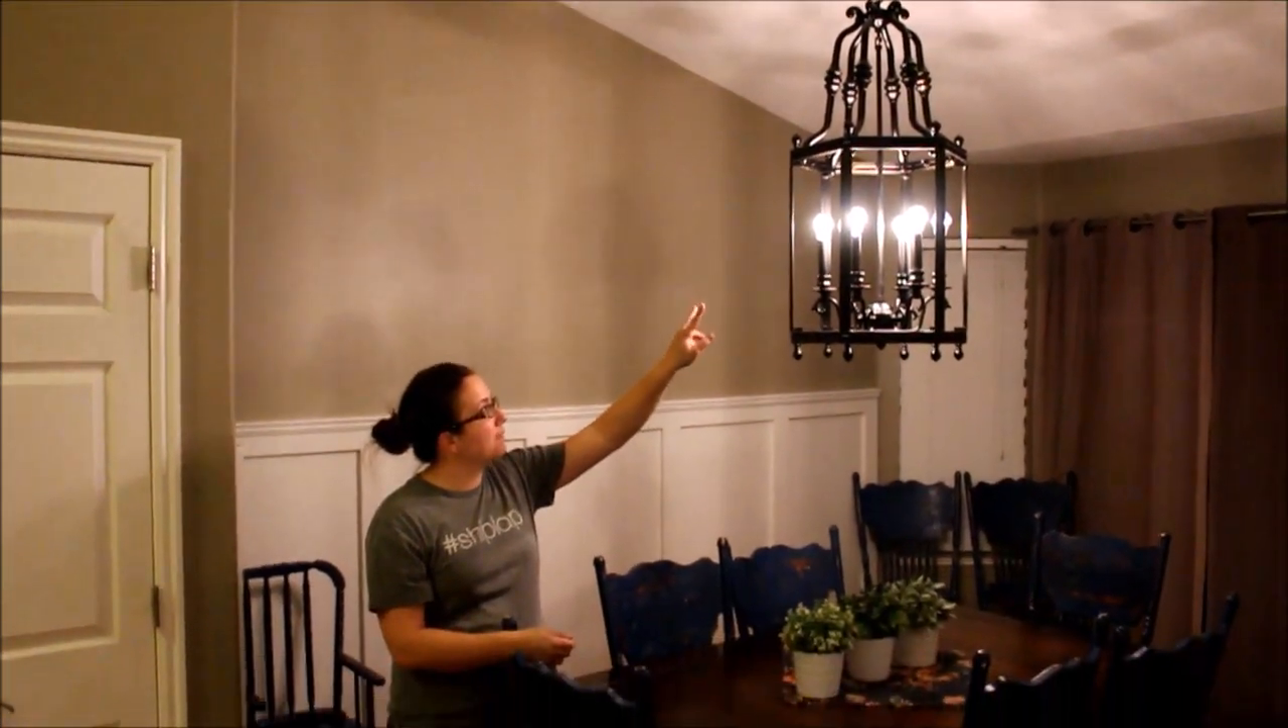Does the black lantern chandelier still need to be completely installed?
No.